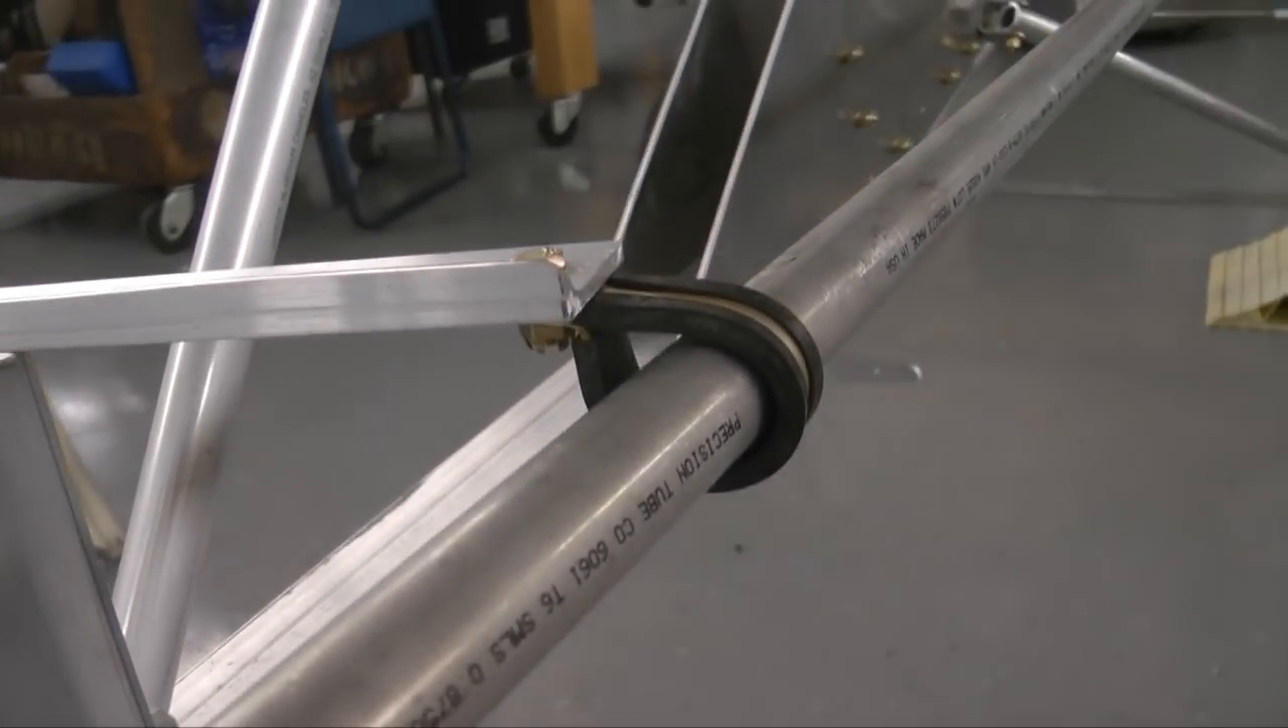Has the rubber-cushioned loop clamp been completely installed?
Yes.